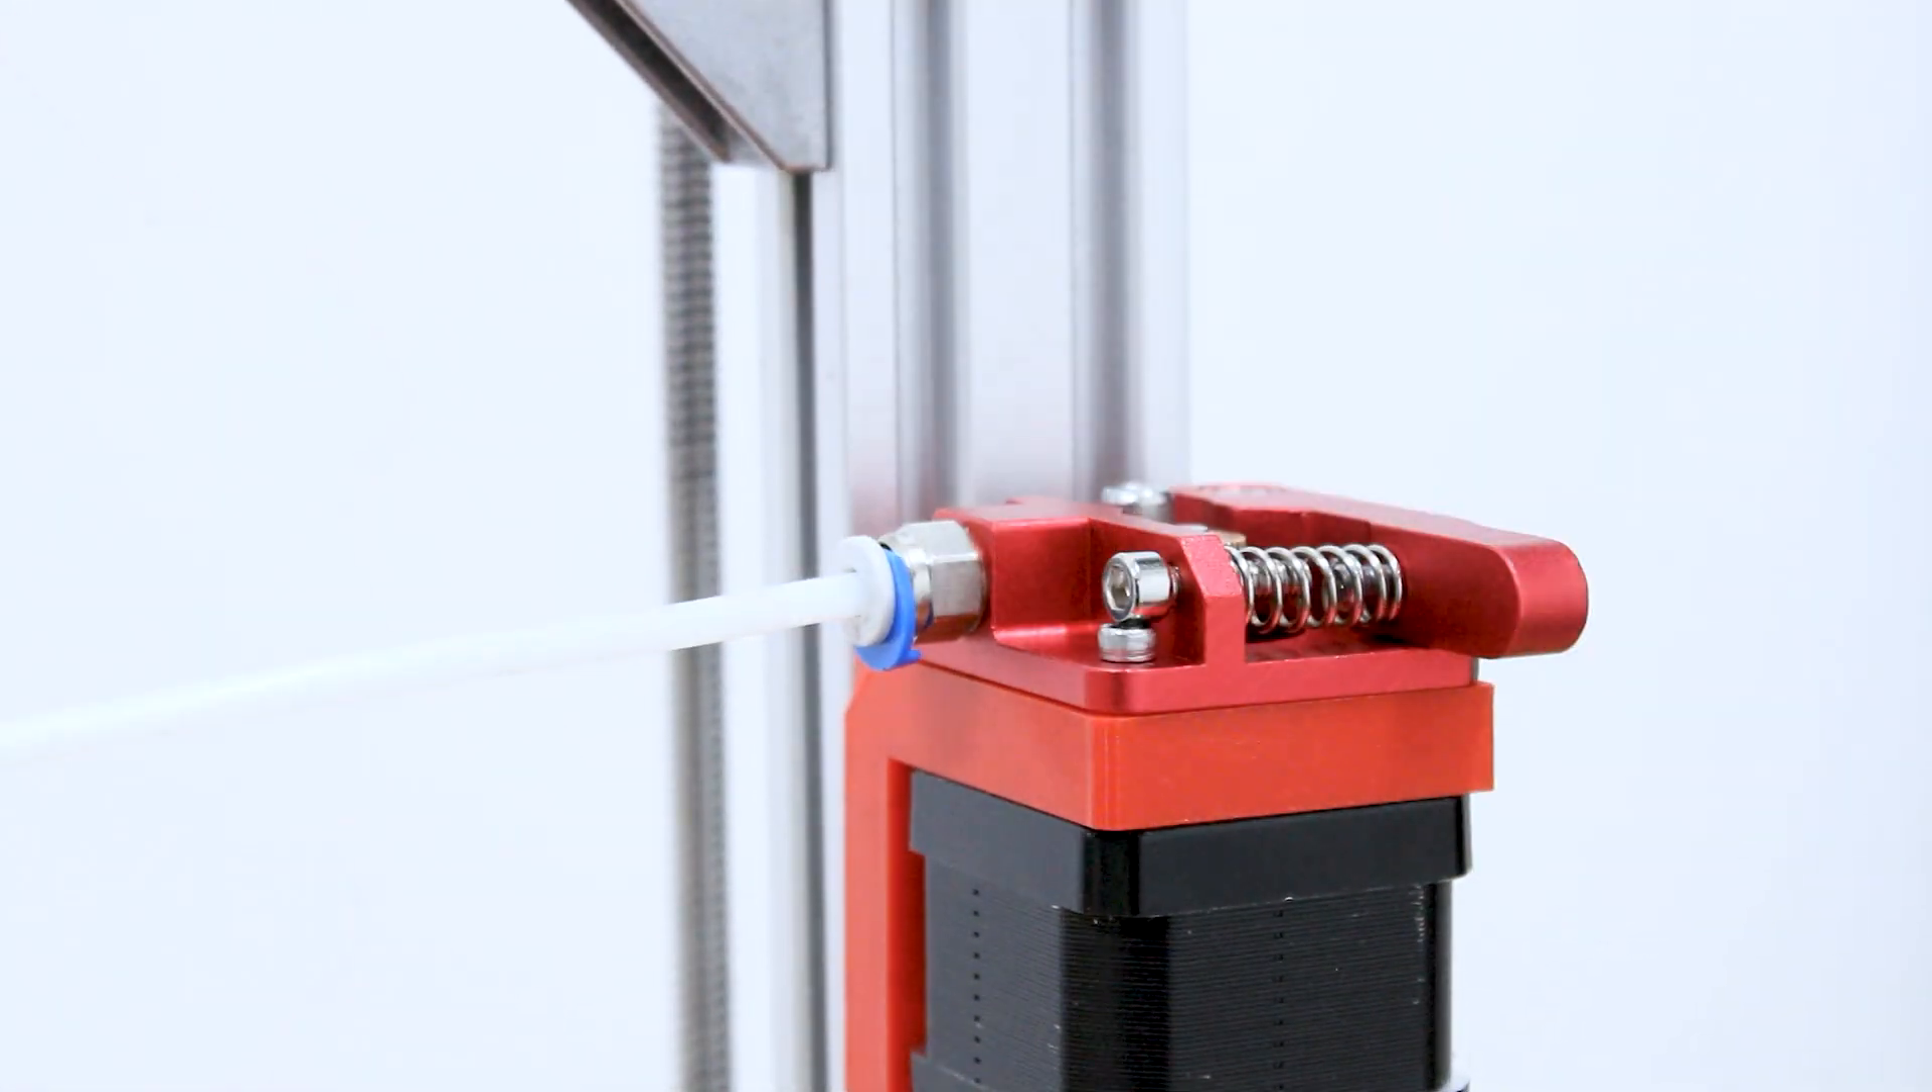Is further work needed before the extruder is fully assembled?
No.